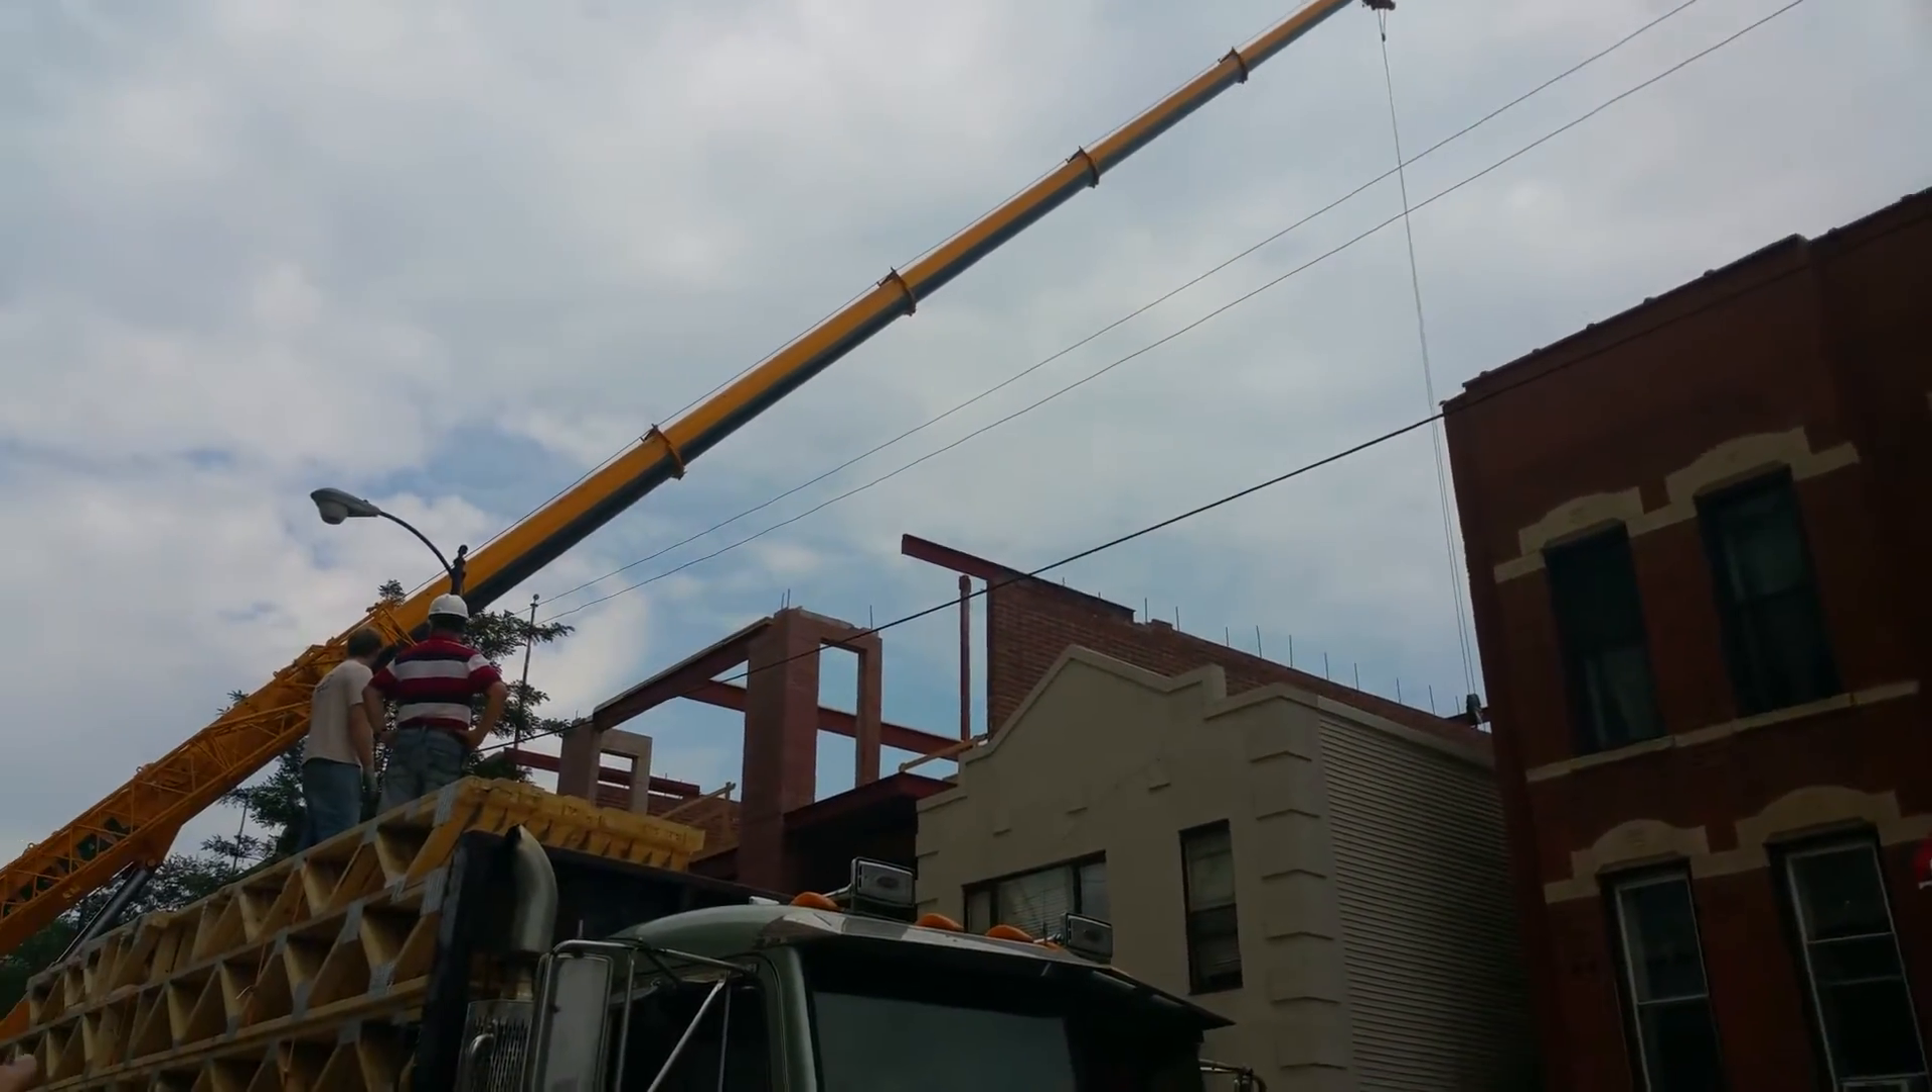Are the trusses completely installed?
No.